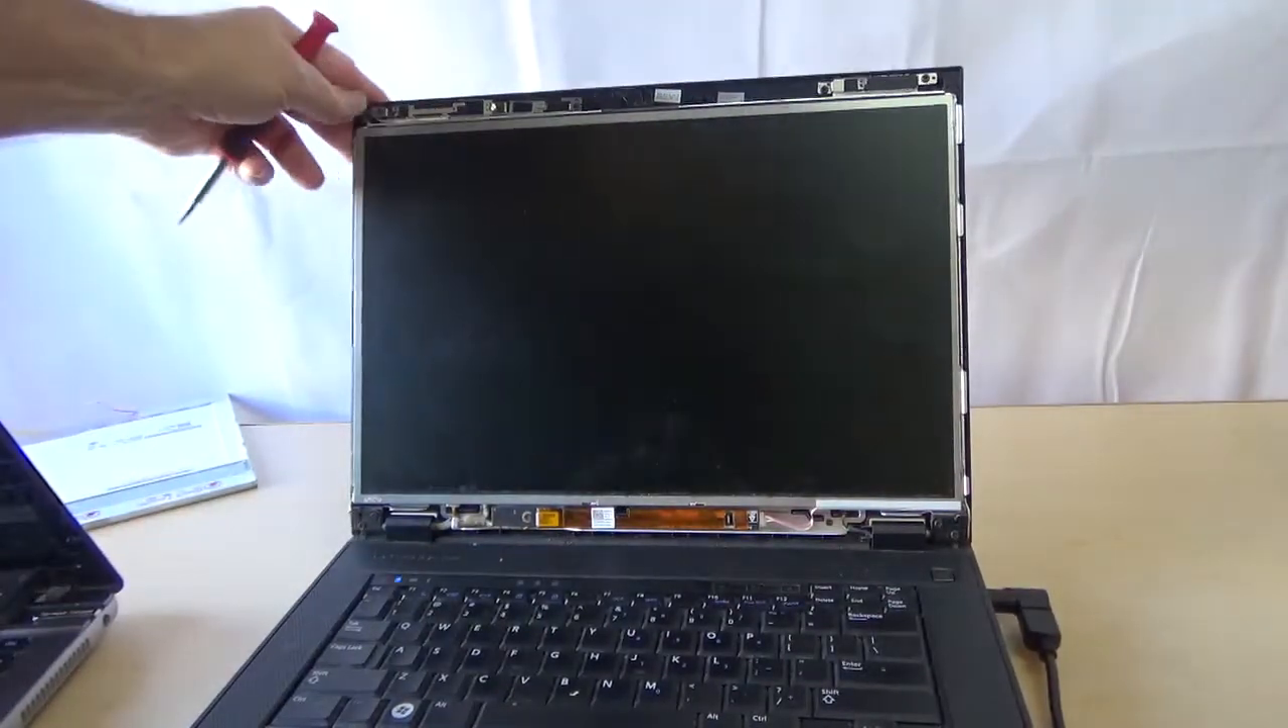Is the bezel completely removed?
Yes.